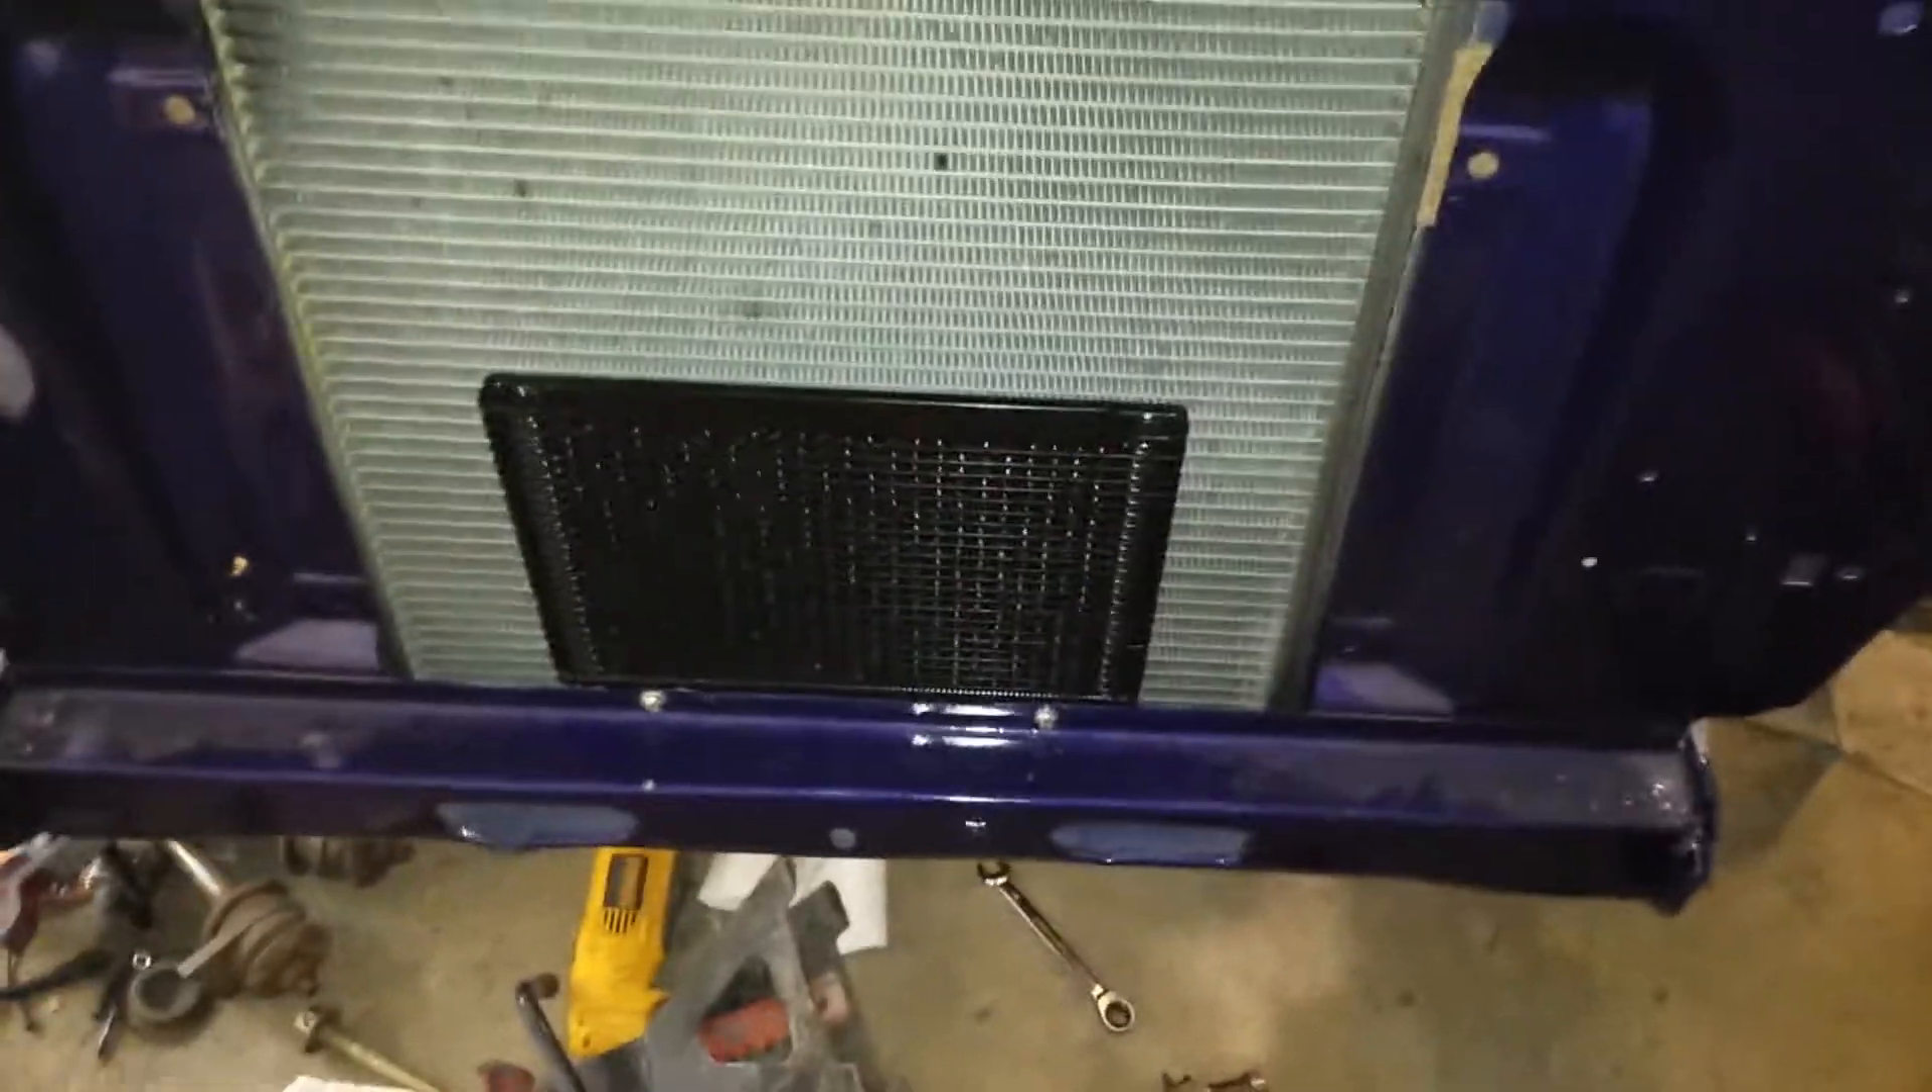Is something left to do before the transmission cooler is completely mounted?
No.